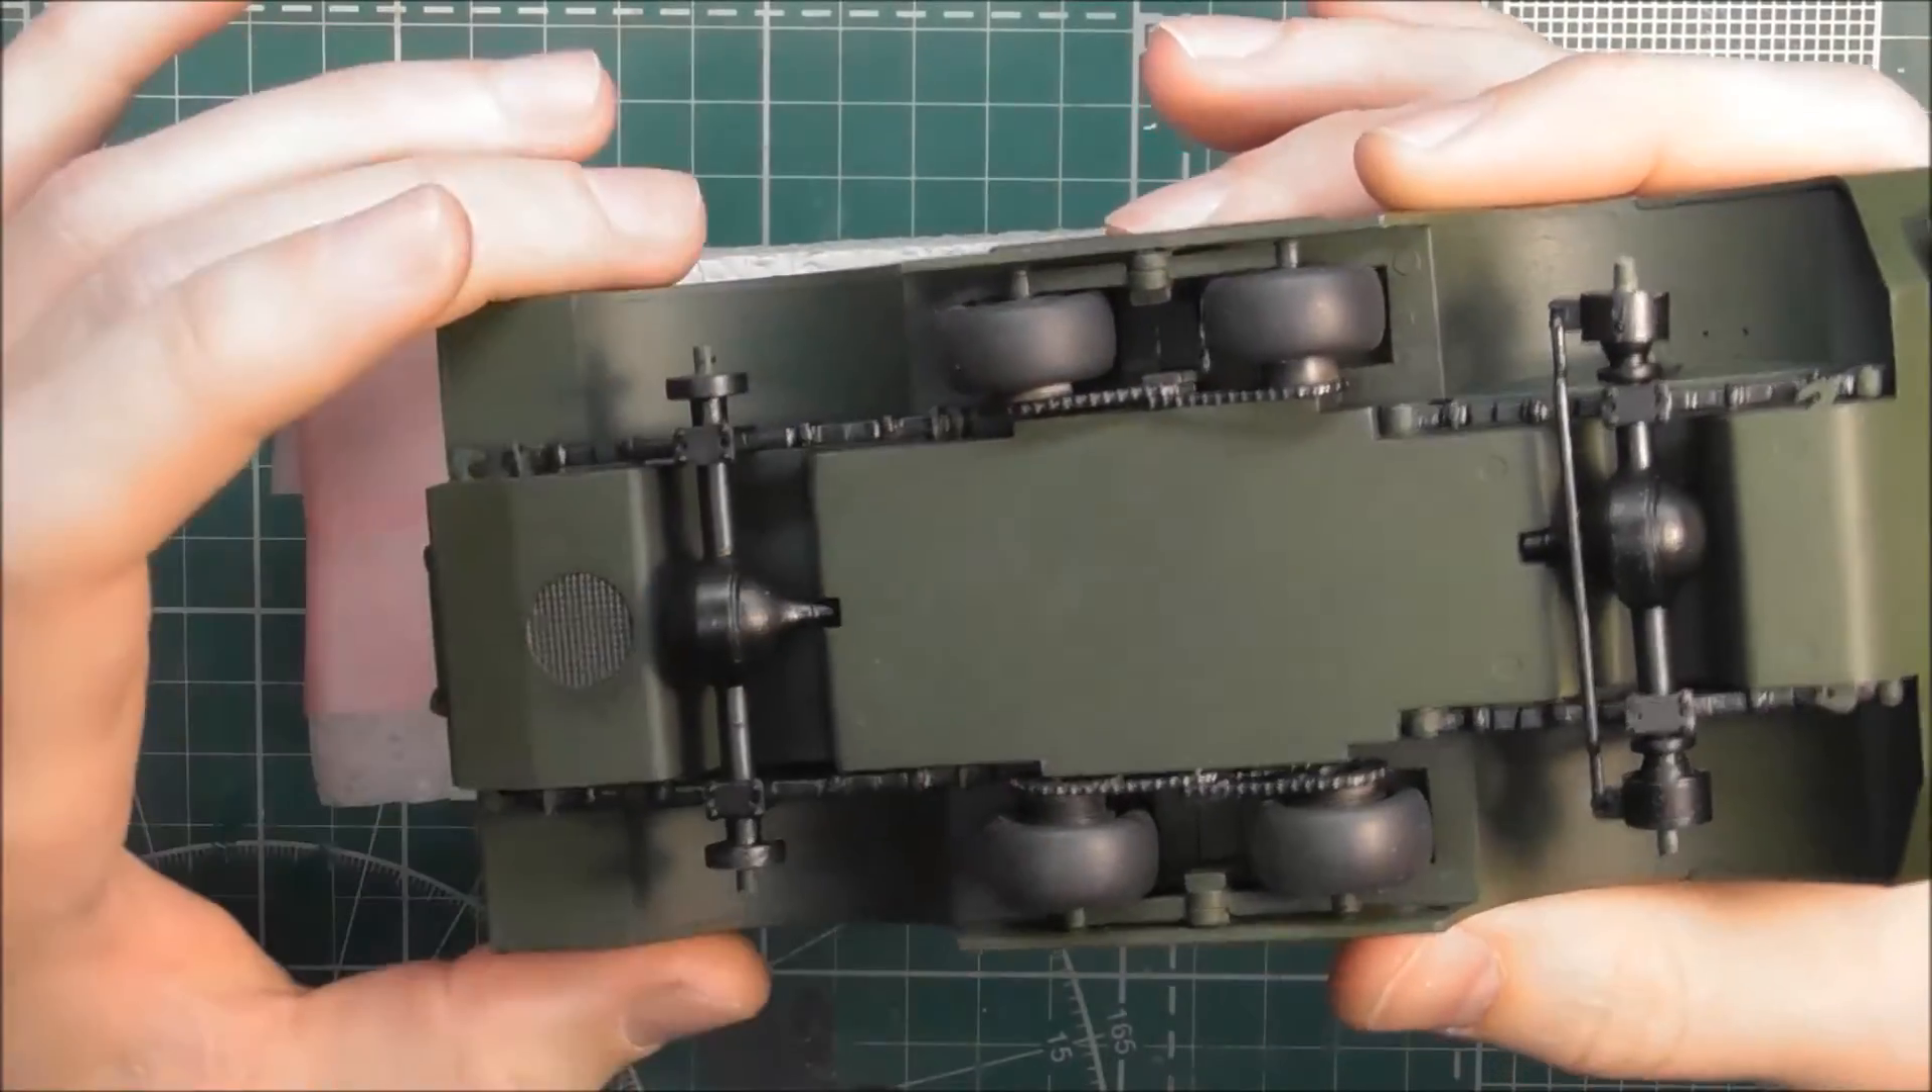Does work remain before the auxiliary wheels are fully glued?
No.